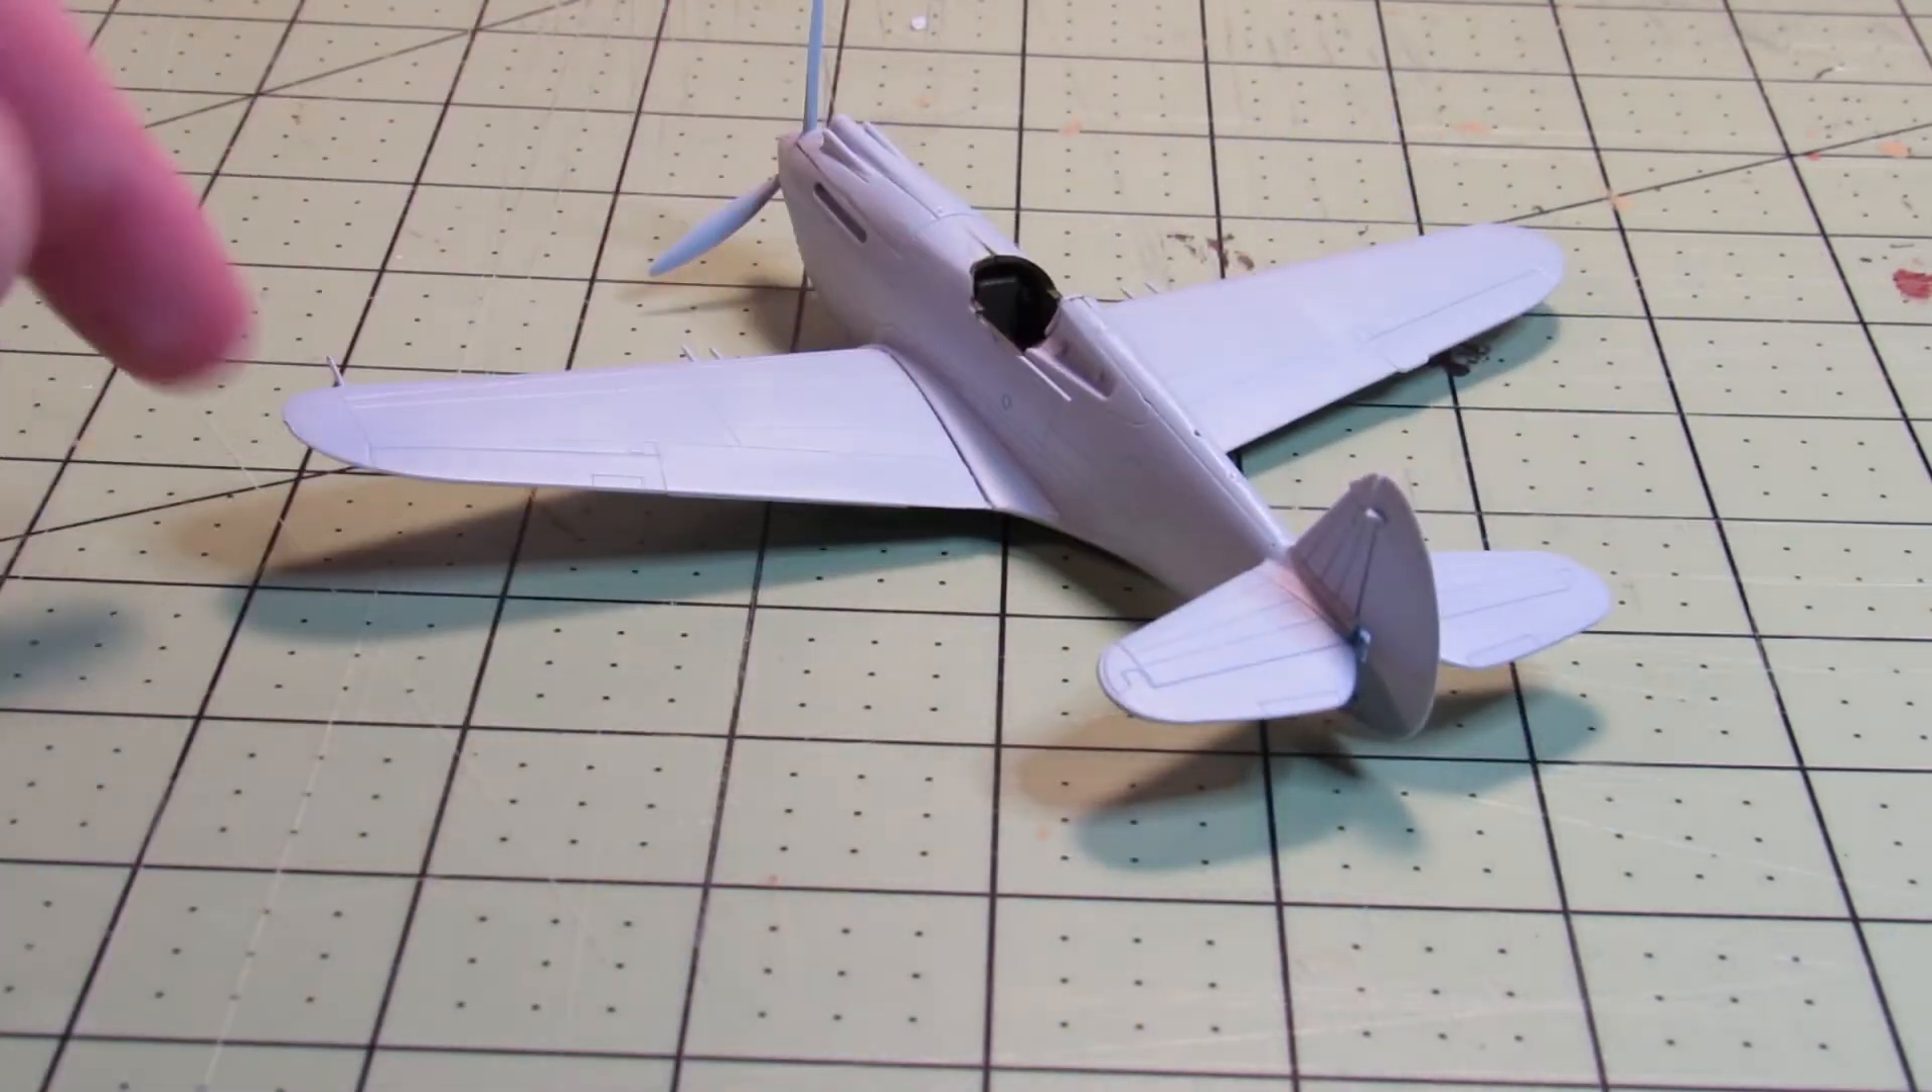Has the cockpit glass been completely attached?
No.